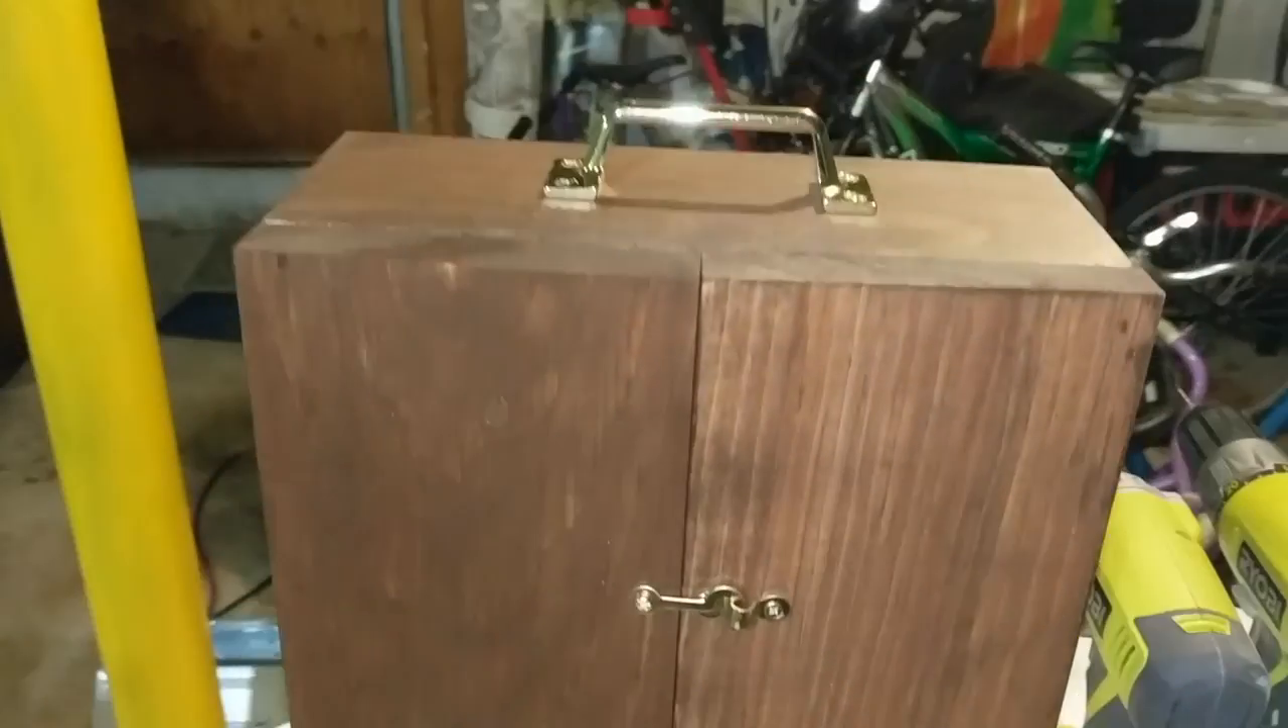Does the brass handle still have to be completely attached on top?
No.